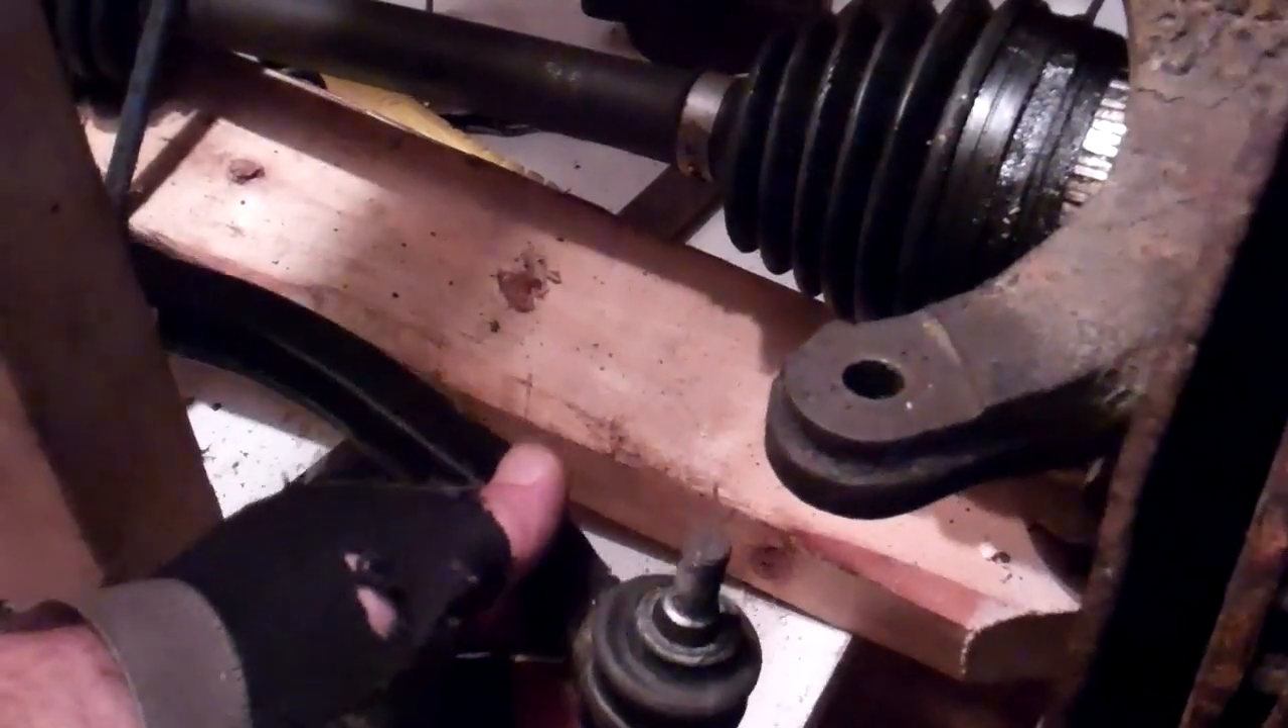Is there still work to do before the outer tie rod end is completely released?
No.